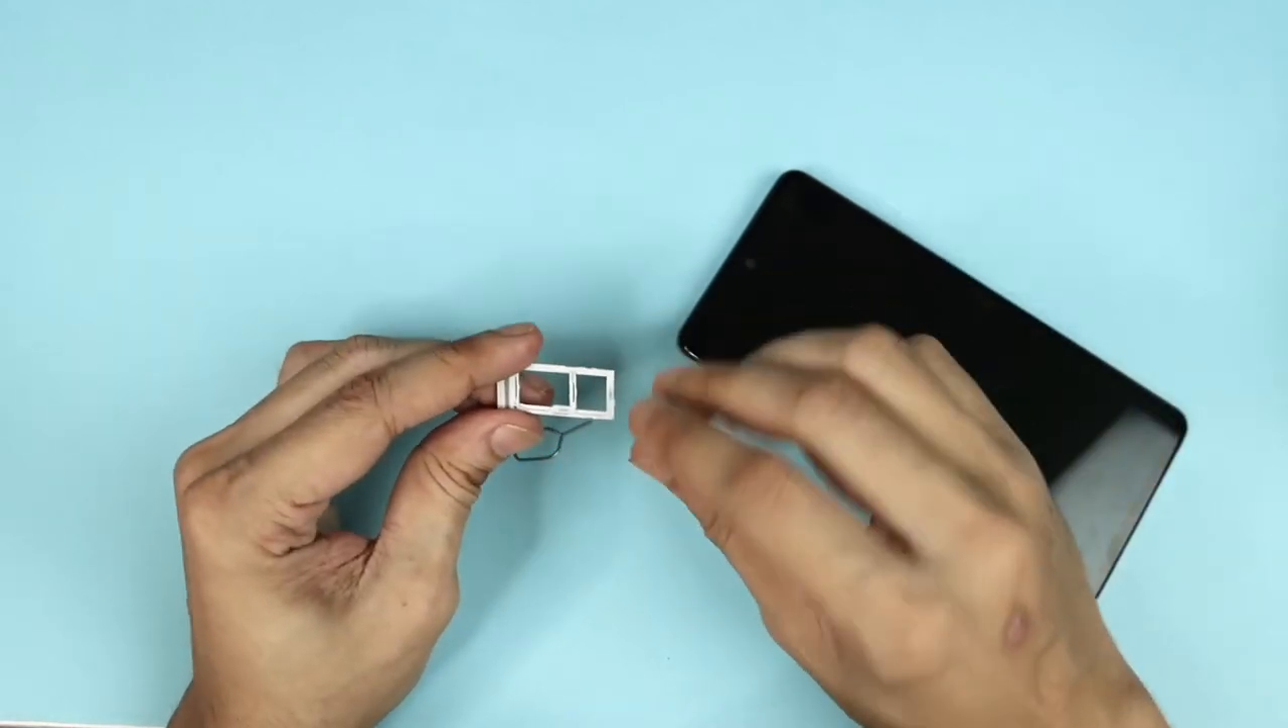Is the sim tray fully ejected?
Yes.